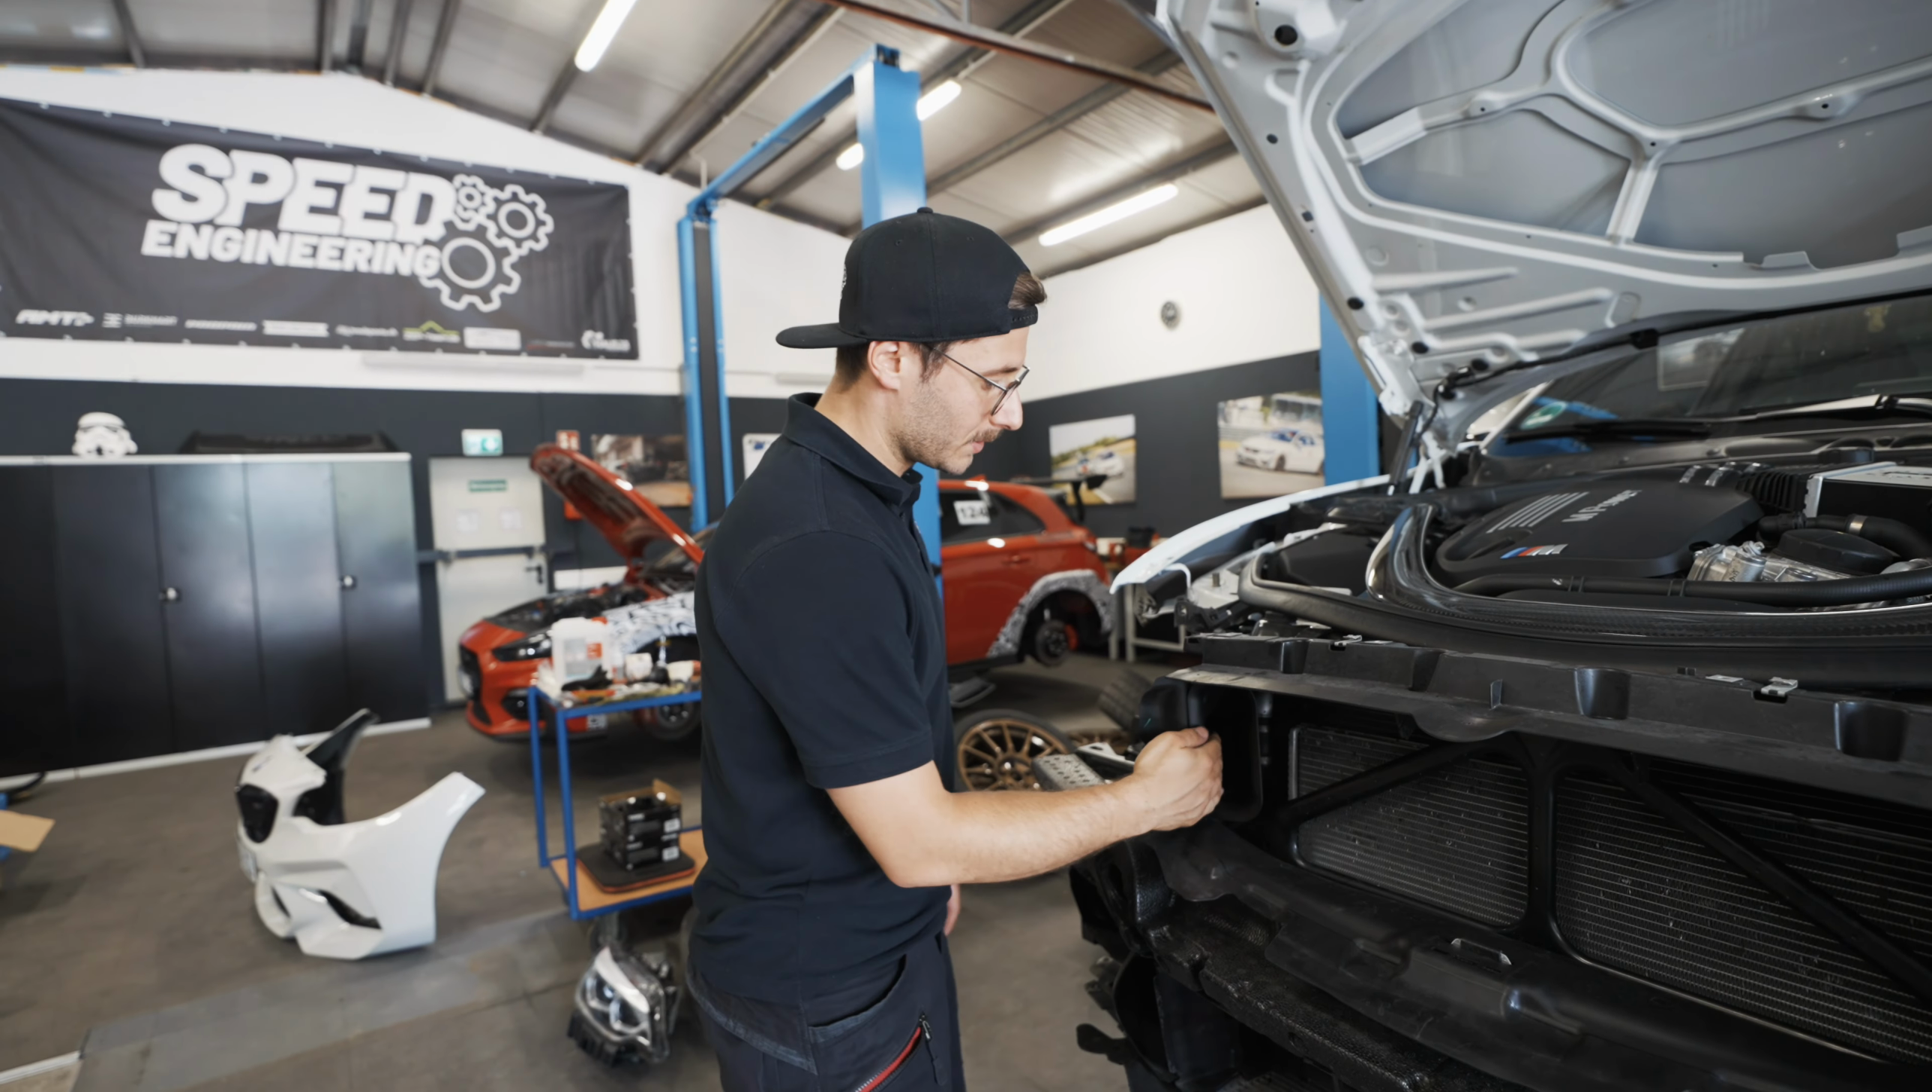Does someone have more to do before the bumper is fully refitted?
Yes.